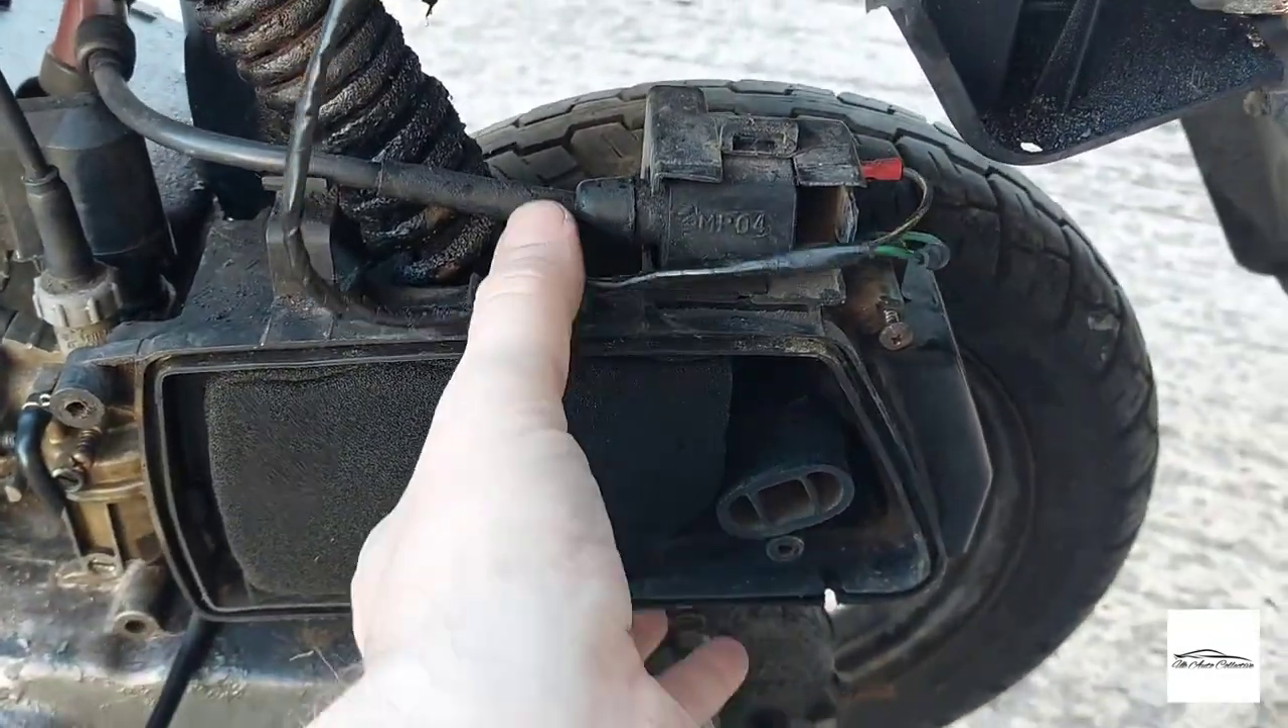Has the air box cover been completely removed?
Yes.